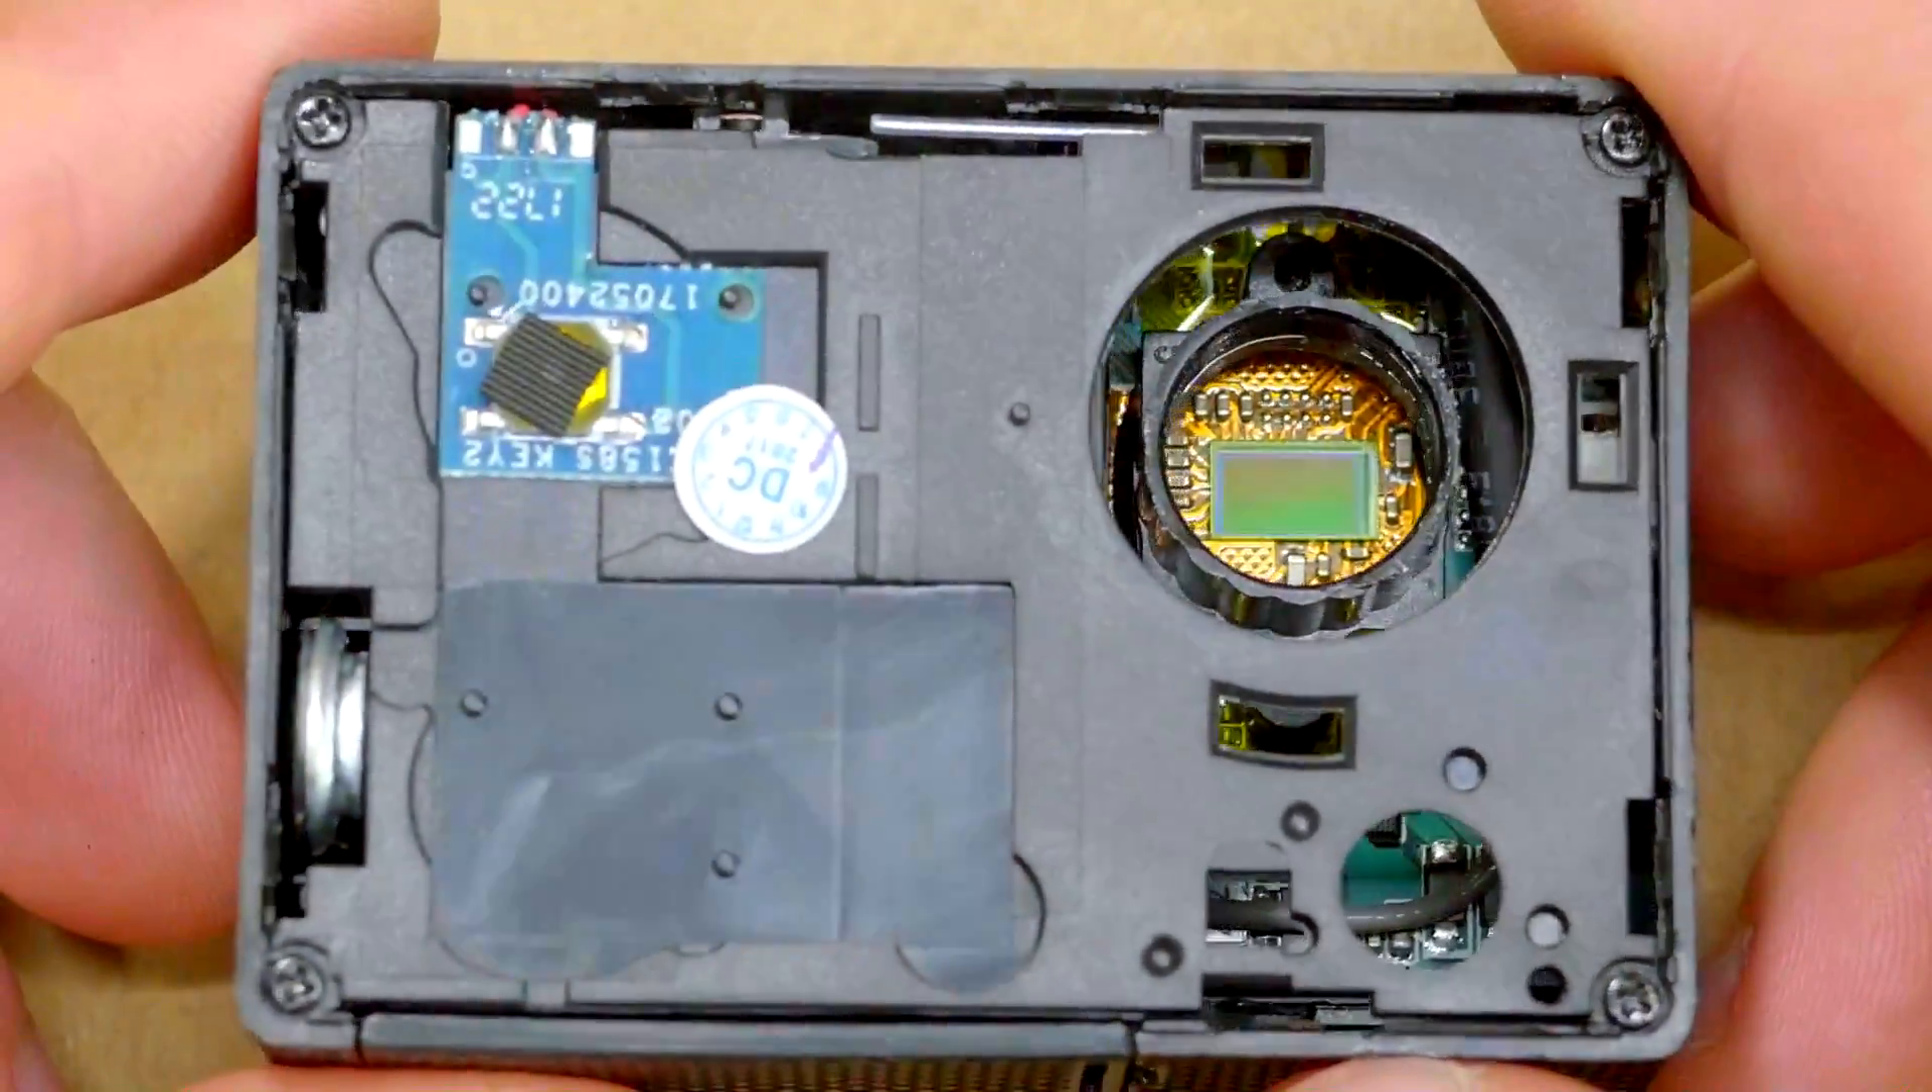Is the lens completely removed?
Yes.